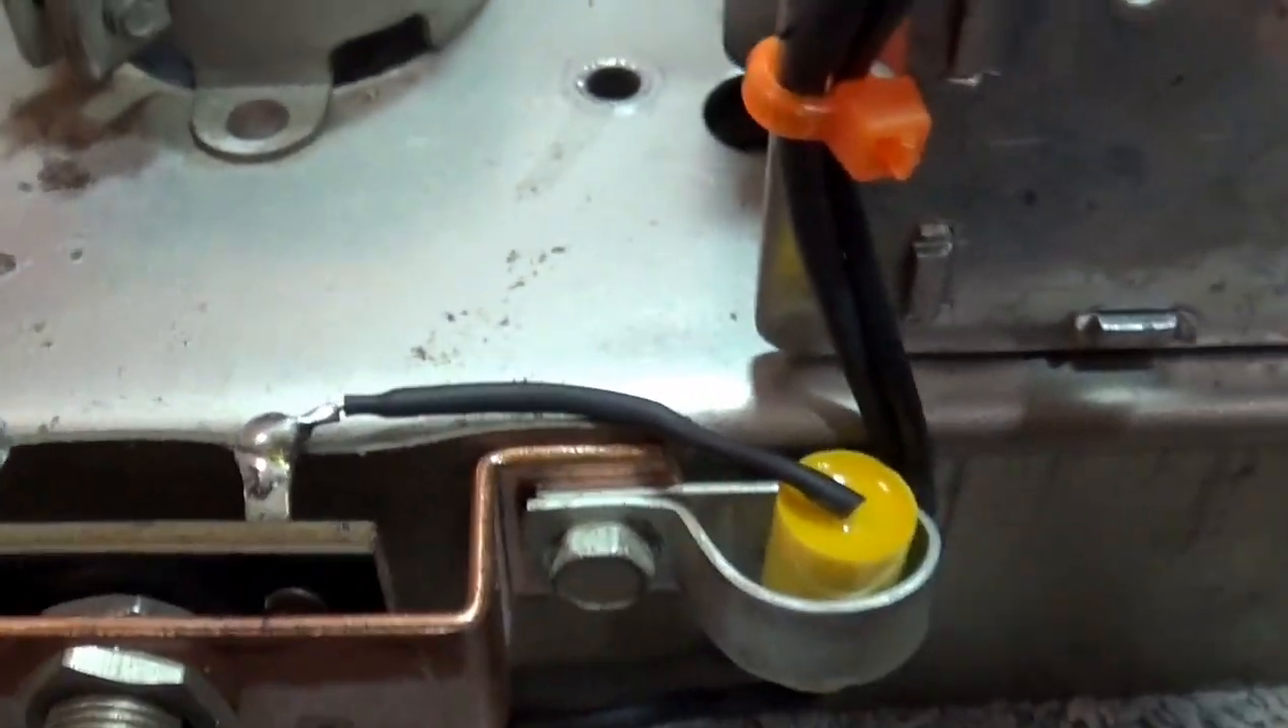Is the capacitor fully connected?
Yes.